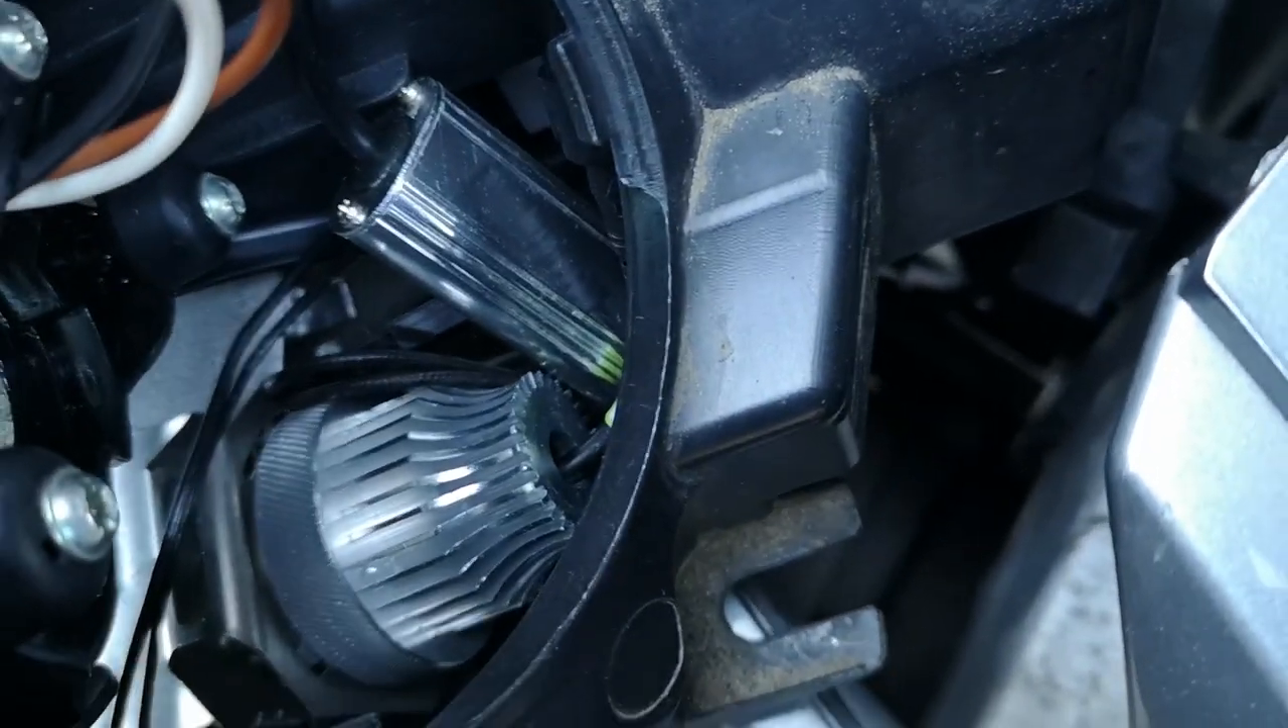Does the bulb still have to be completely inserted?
No.